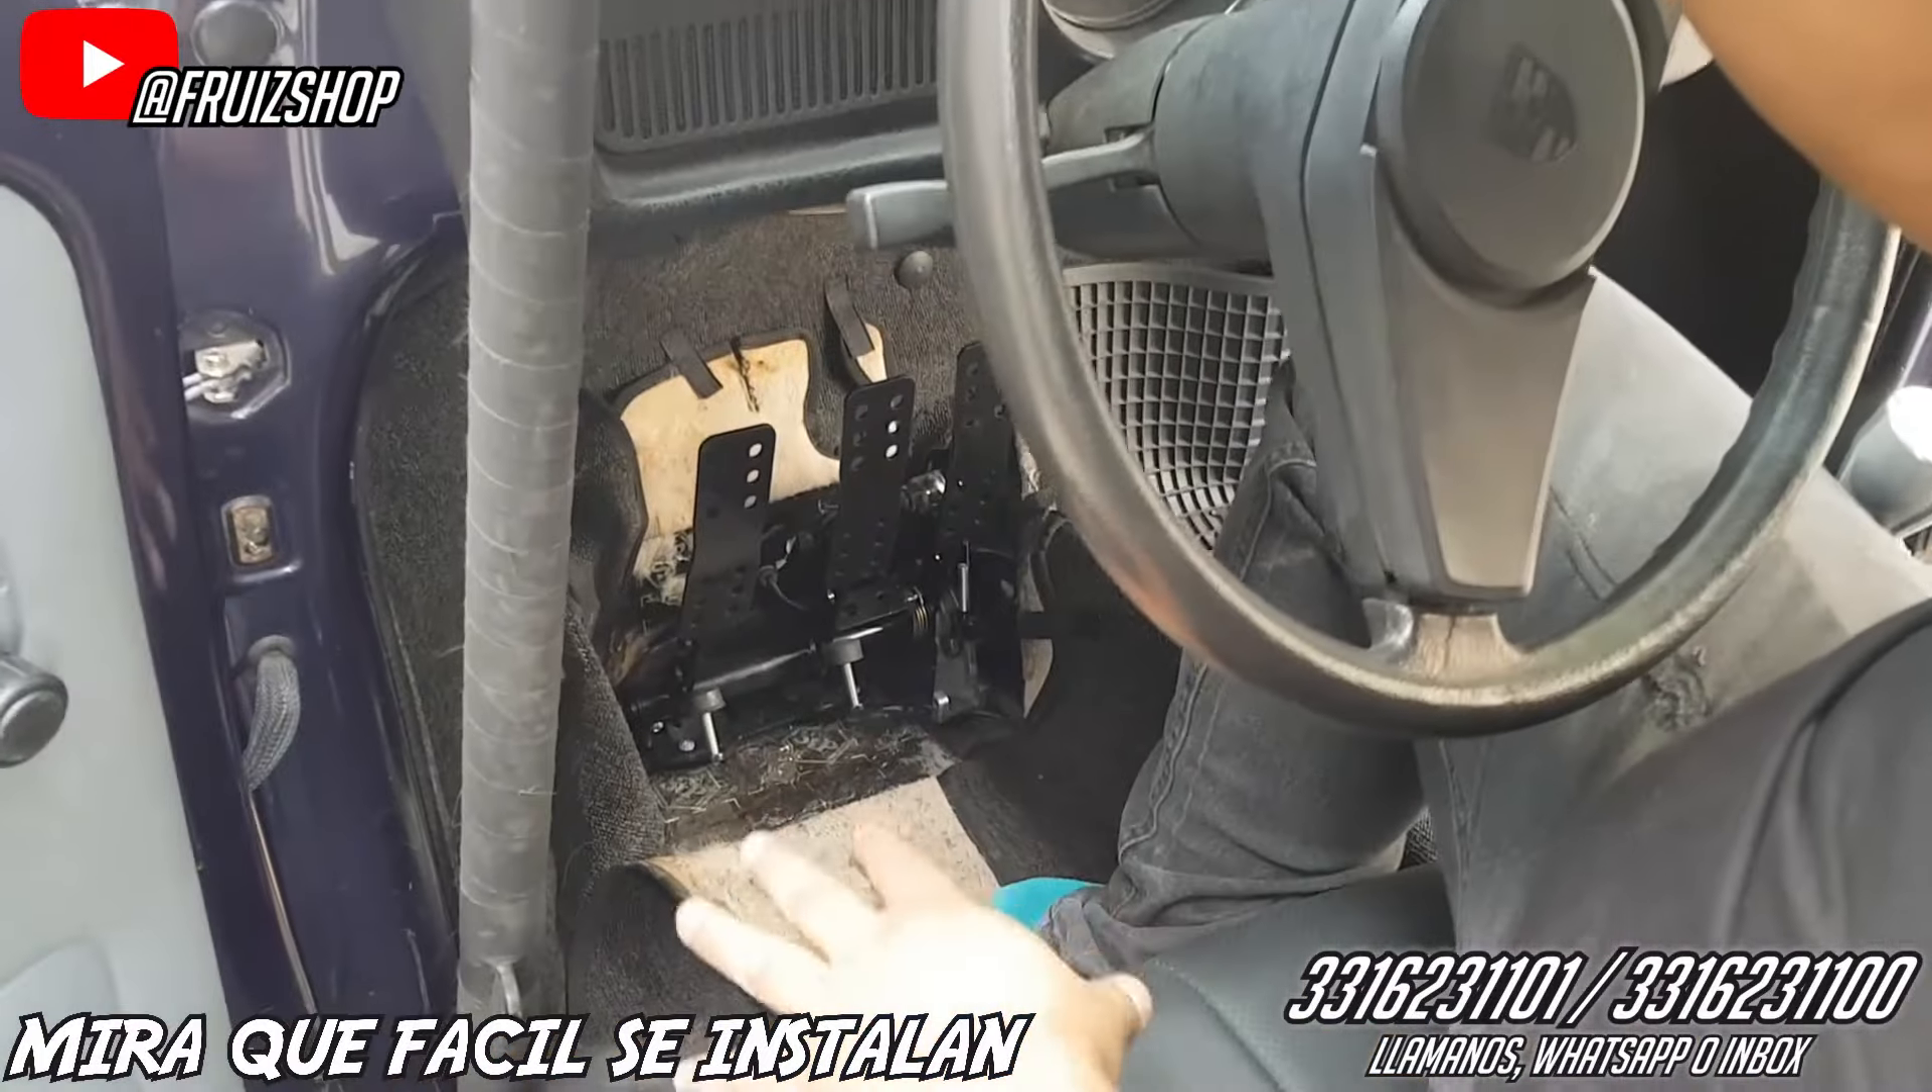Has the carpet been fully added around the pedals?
No.